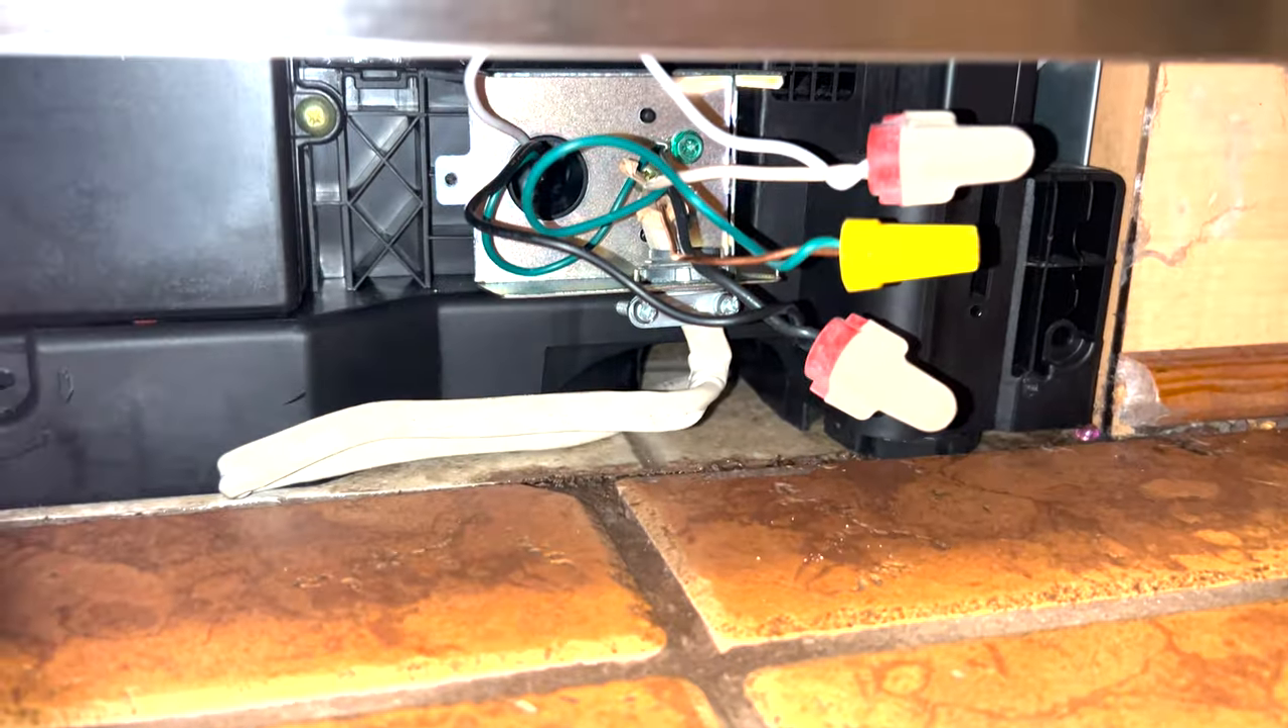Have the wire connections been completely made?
Yes.